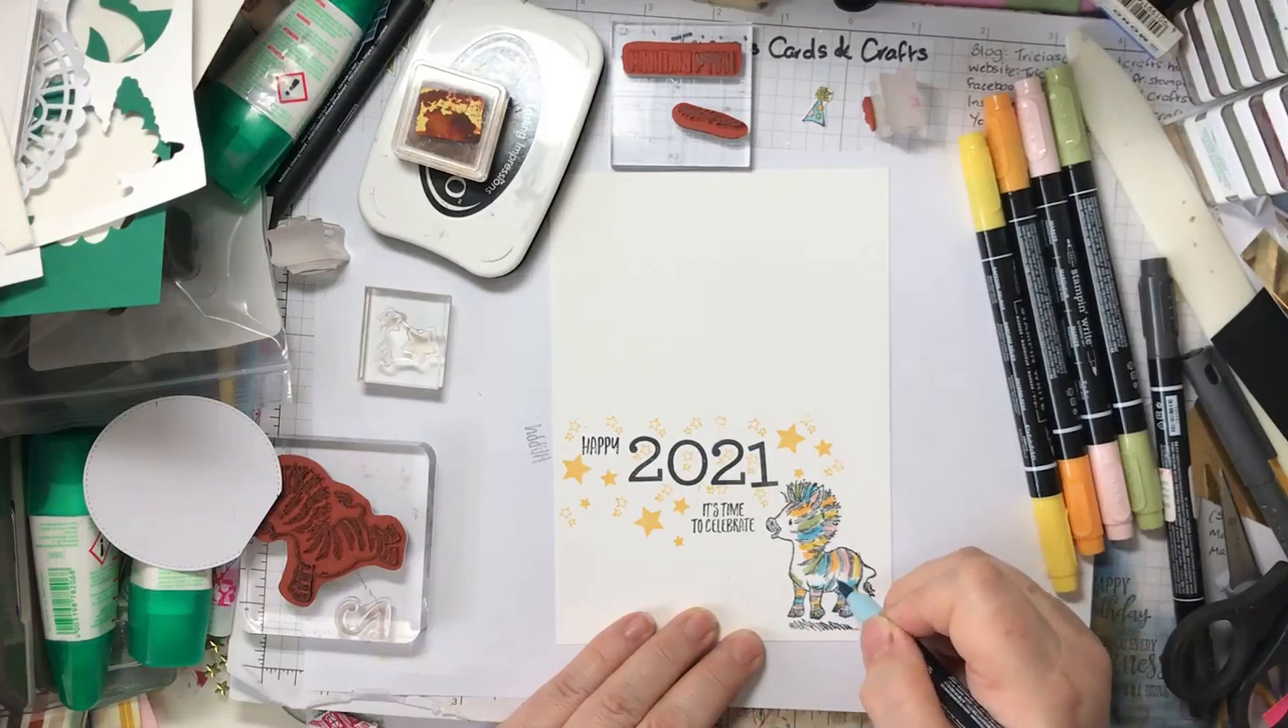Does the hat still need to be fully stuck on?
Yes.